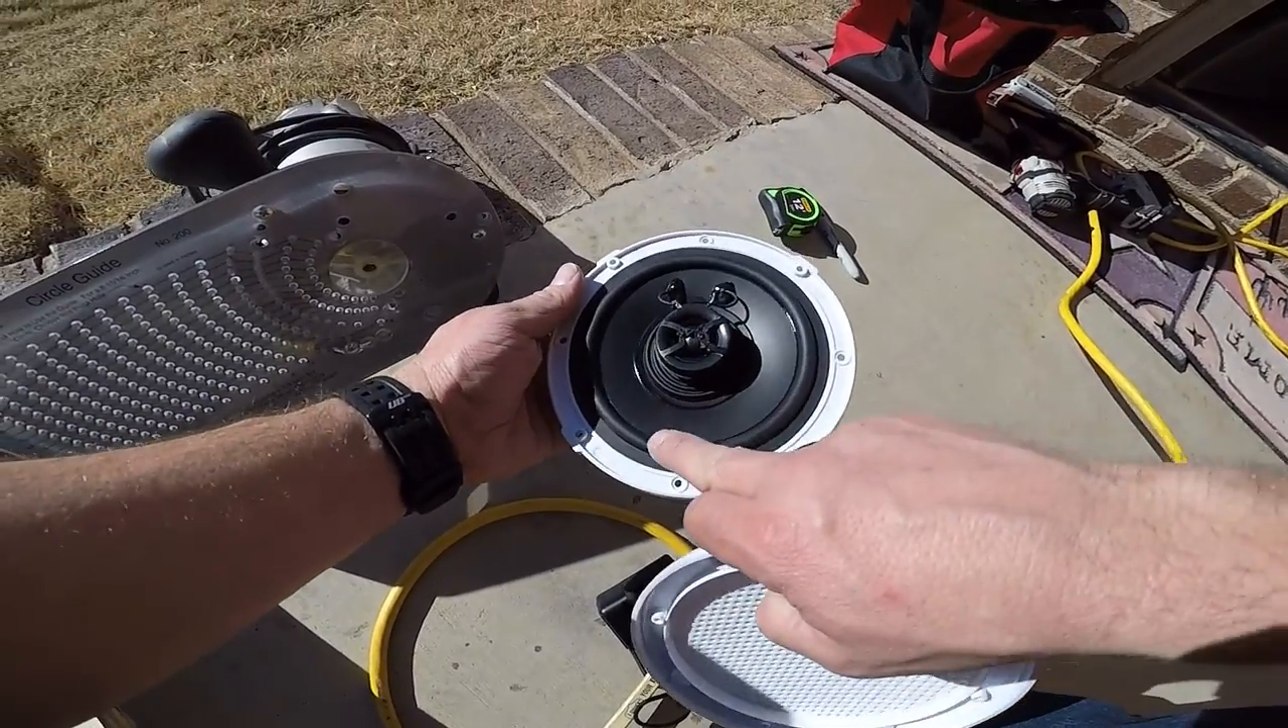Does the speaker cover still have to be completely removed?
No.